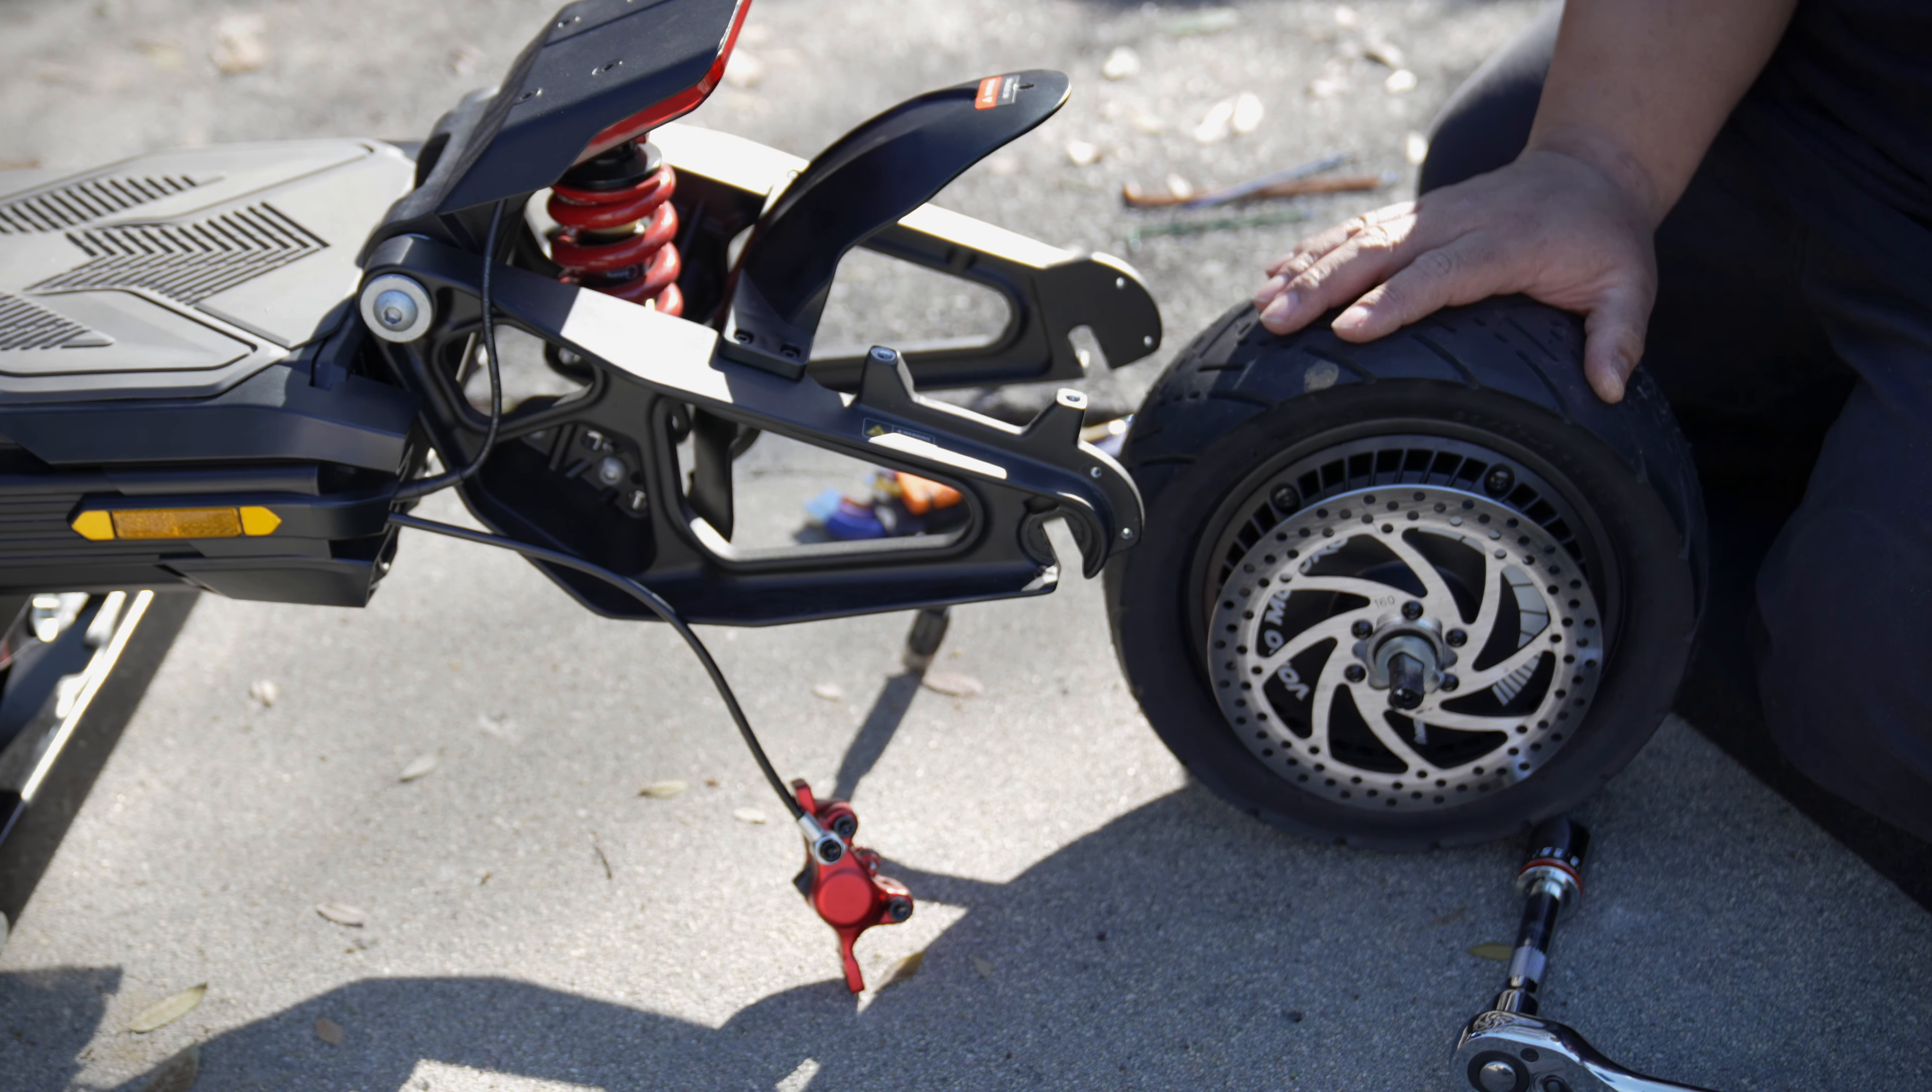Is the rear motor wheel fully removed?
Yes.